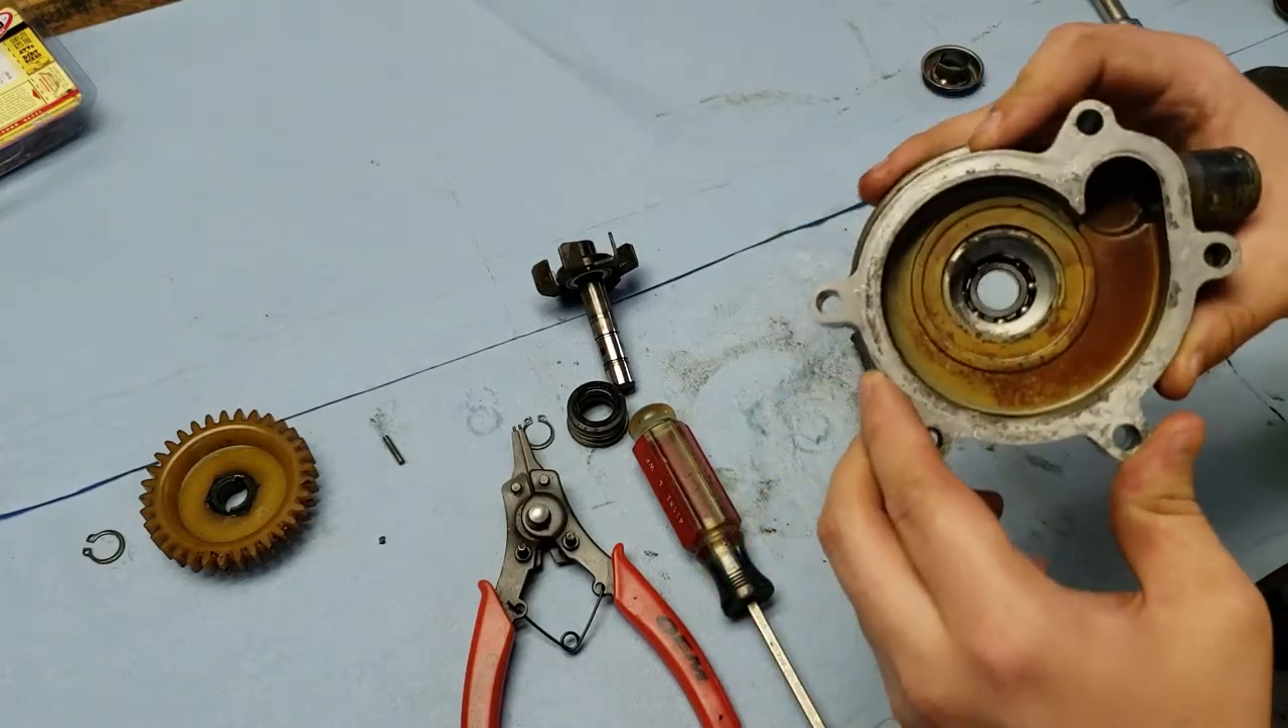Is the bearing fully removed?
No.